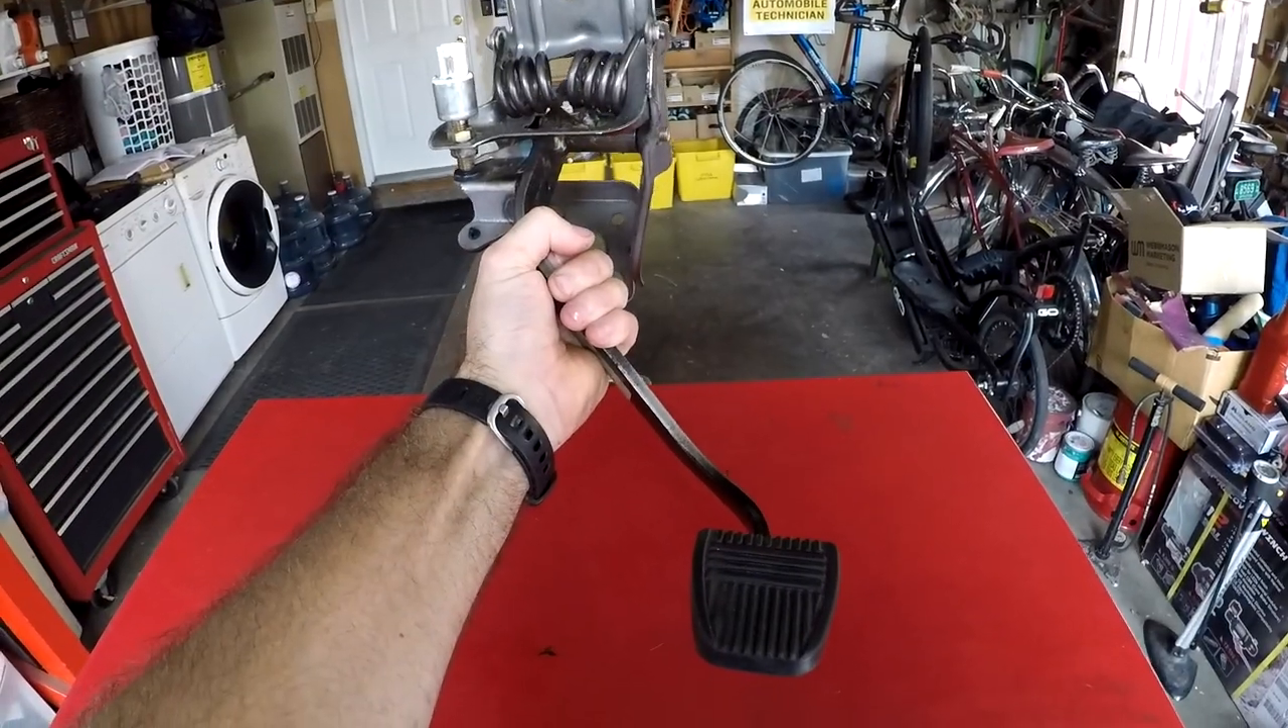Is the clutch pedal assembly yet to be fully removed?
No.